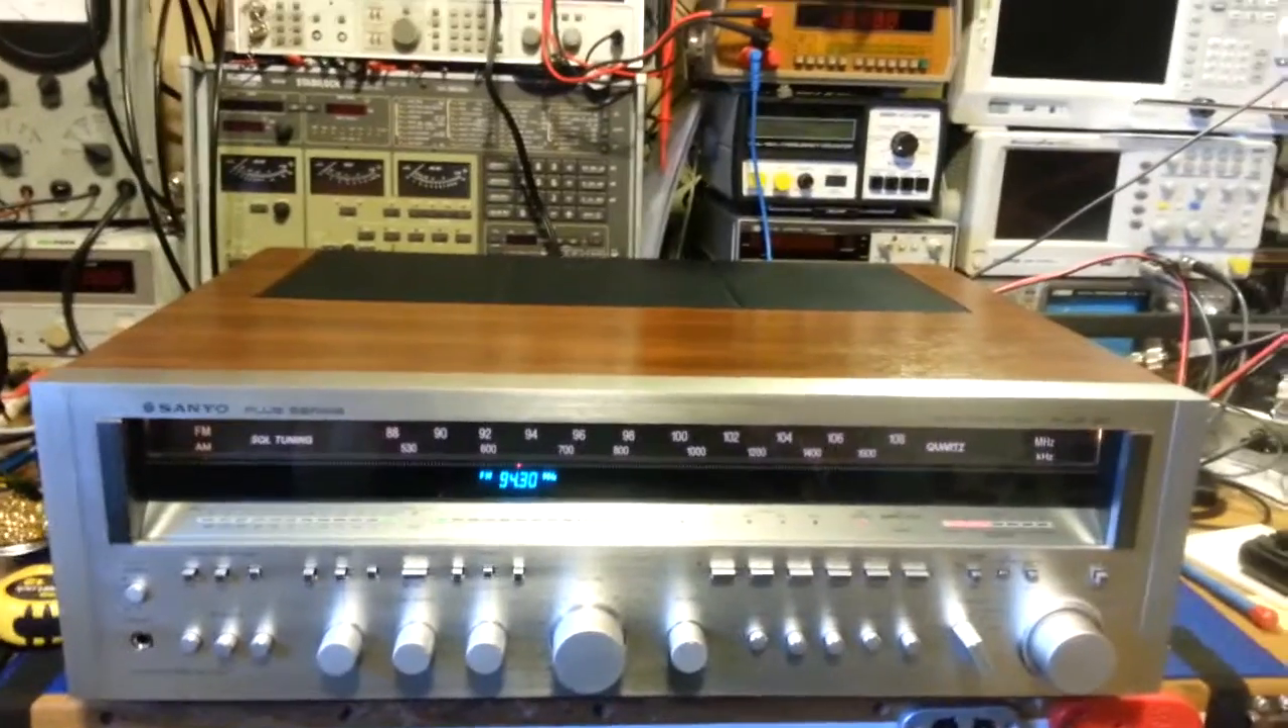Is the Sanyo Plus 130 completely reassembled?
Yes.